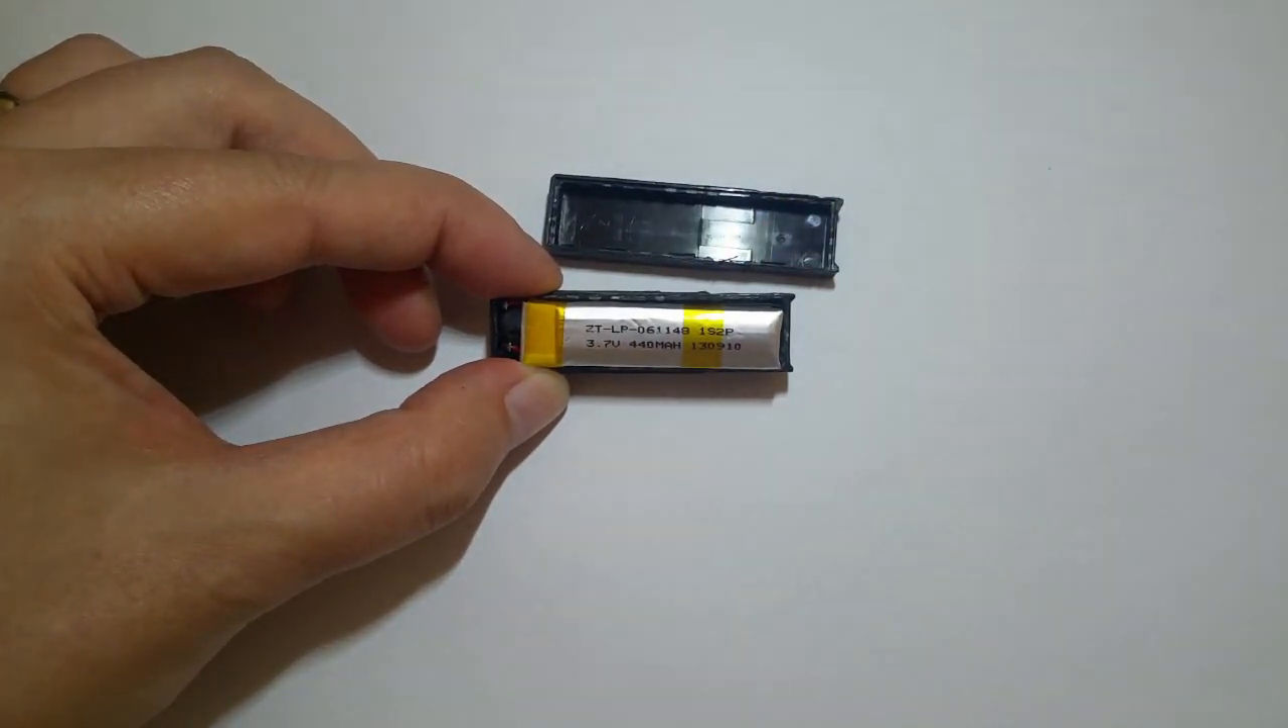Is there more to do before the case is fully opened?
No.